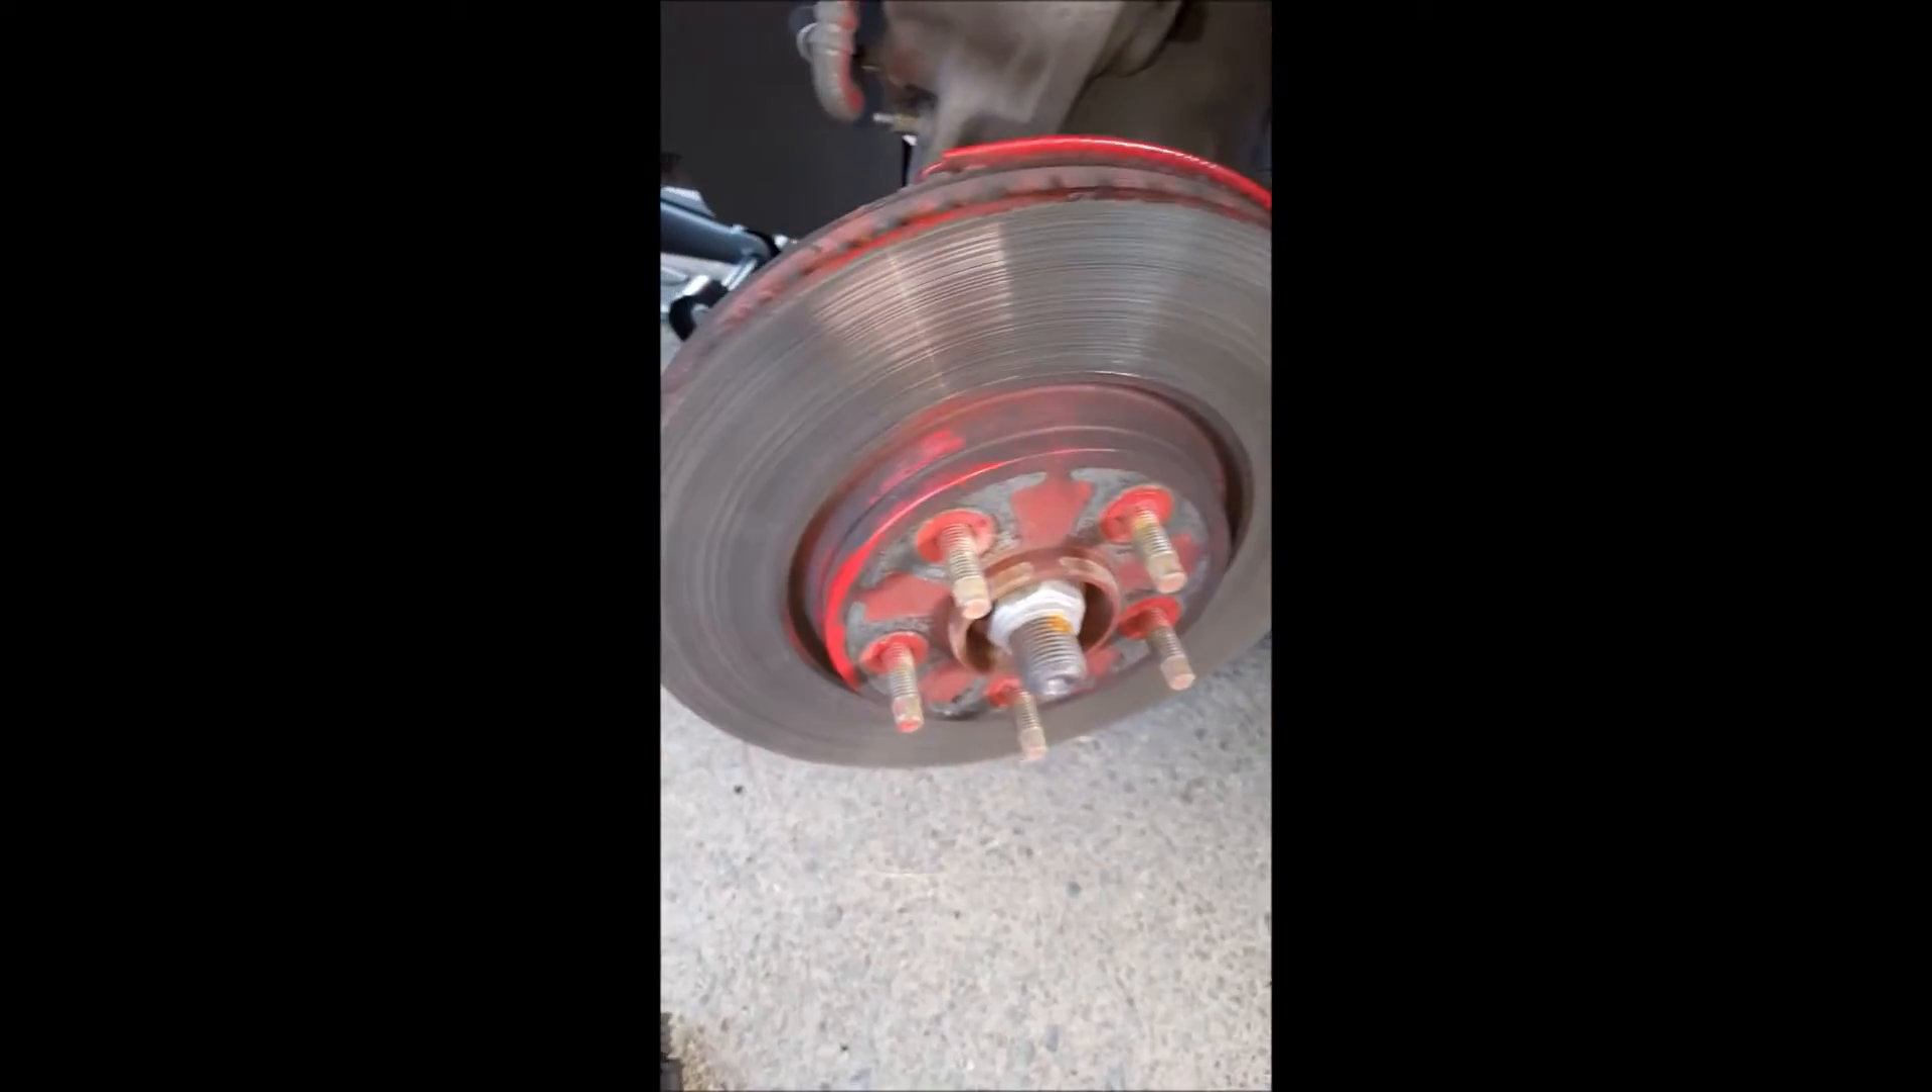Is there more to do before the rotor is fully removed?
Yes.